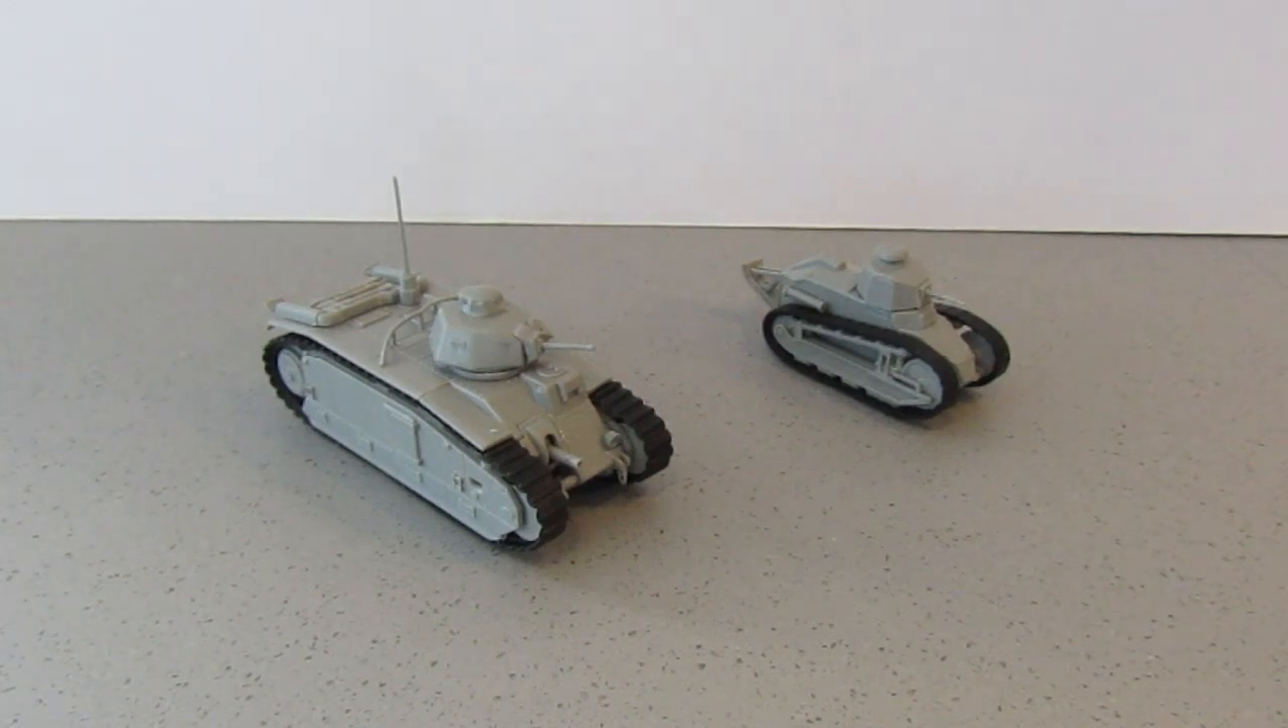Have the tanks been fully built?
Yes.